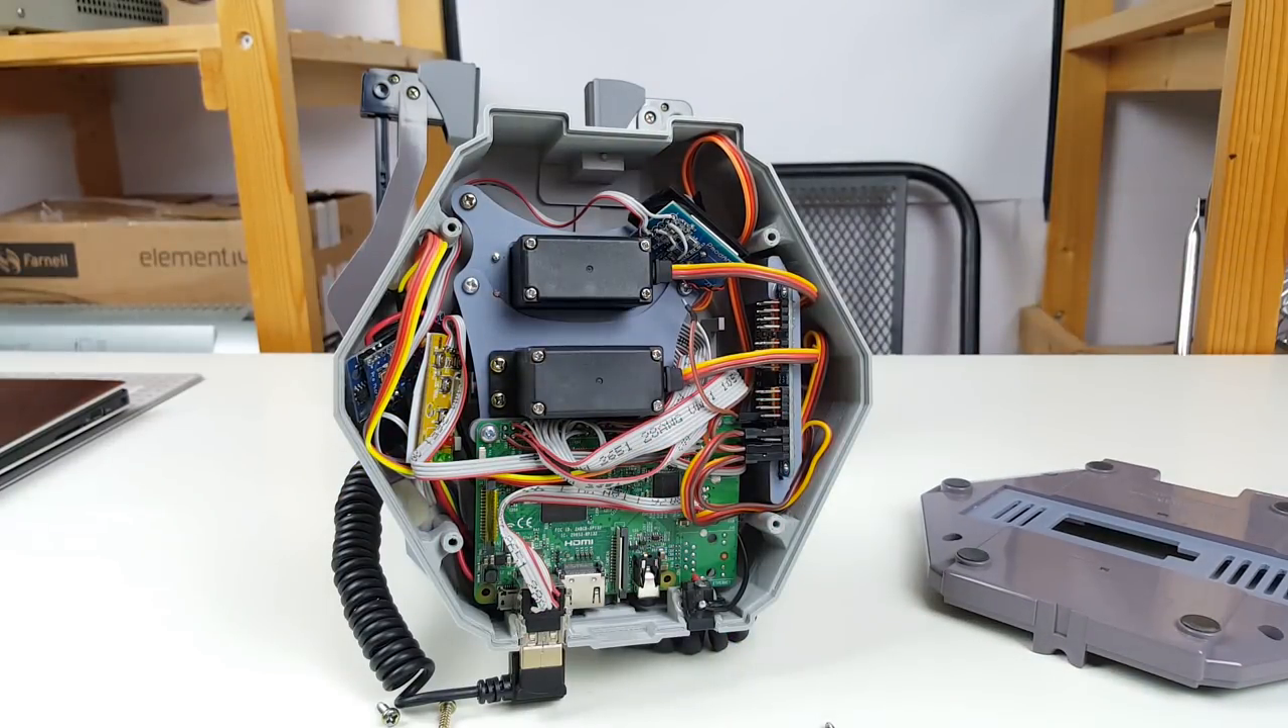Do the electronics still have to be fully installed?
No.